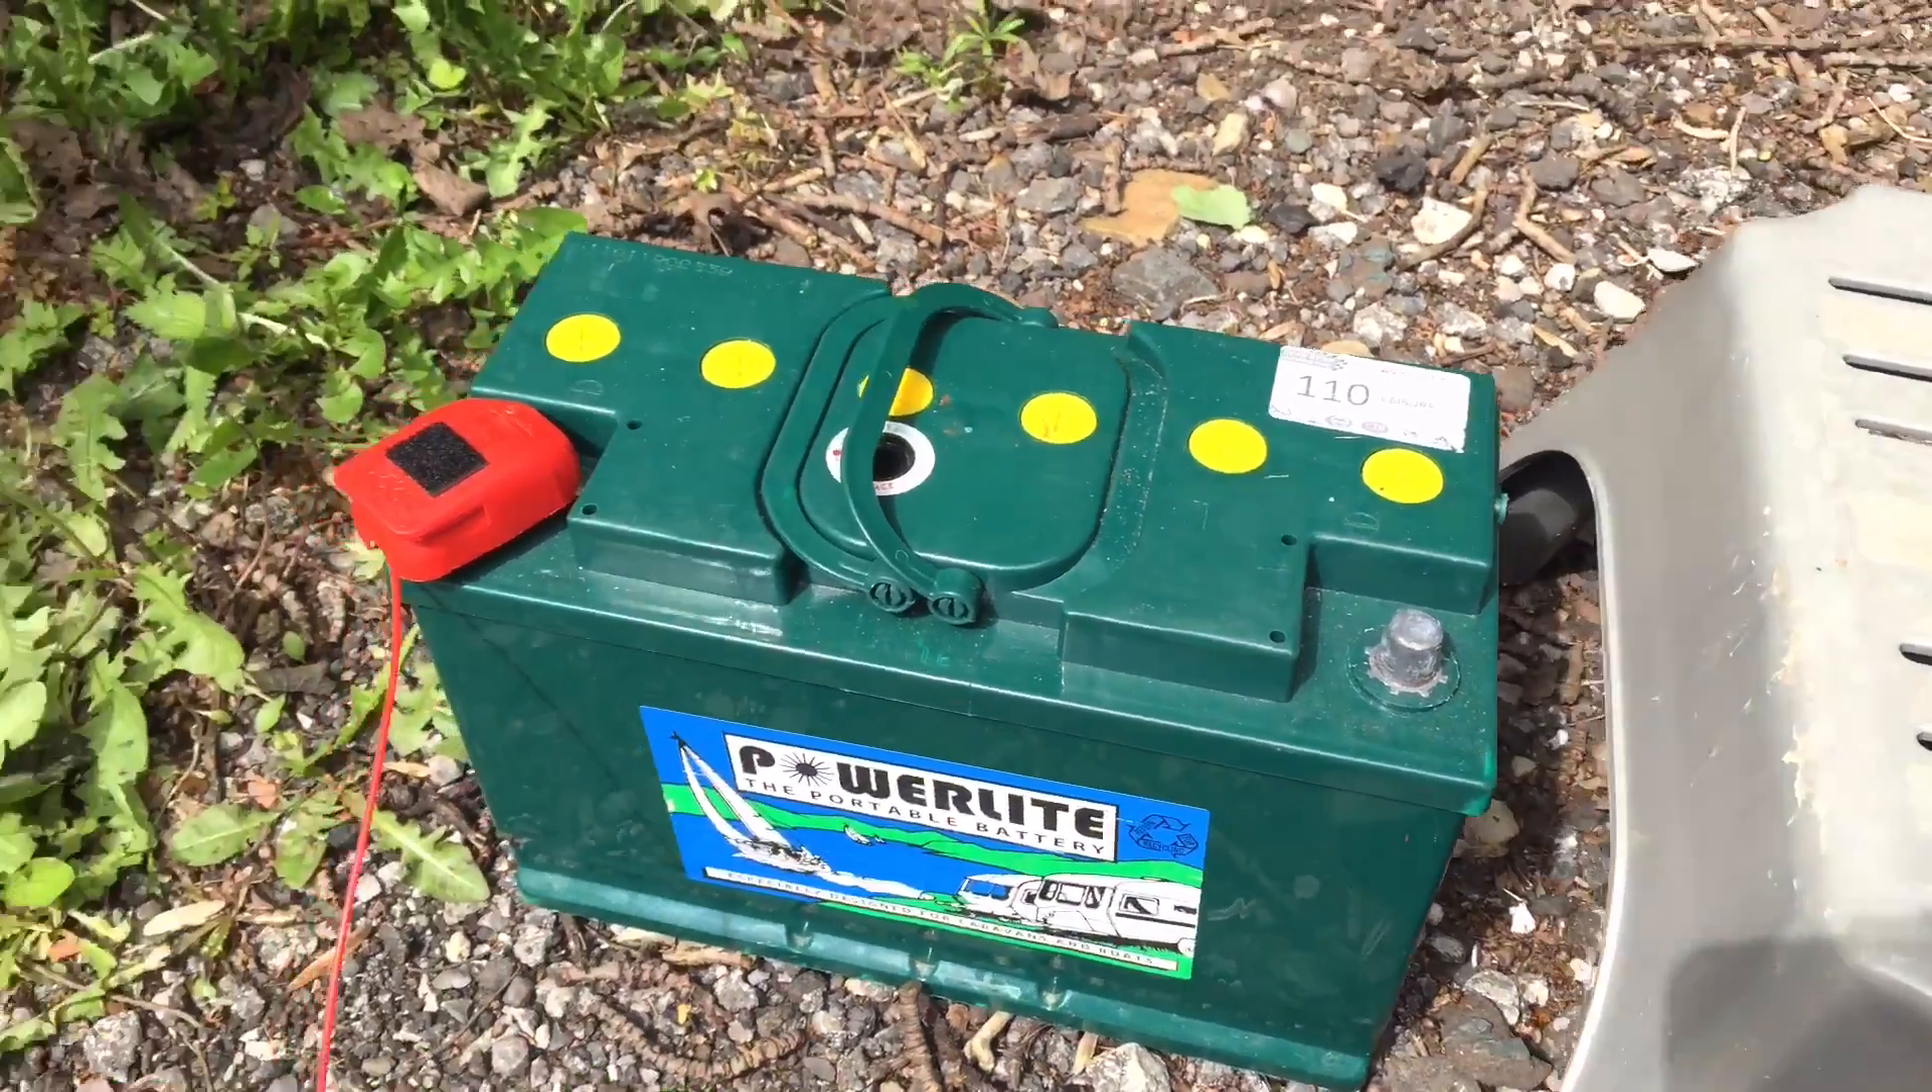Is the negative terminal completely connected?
No.